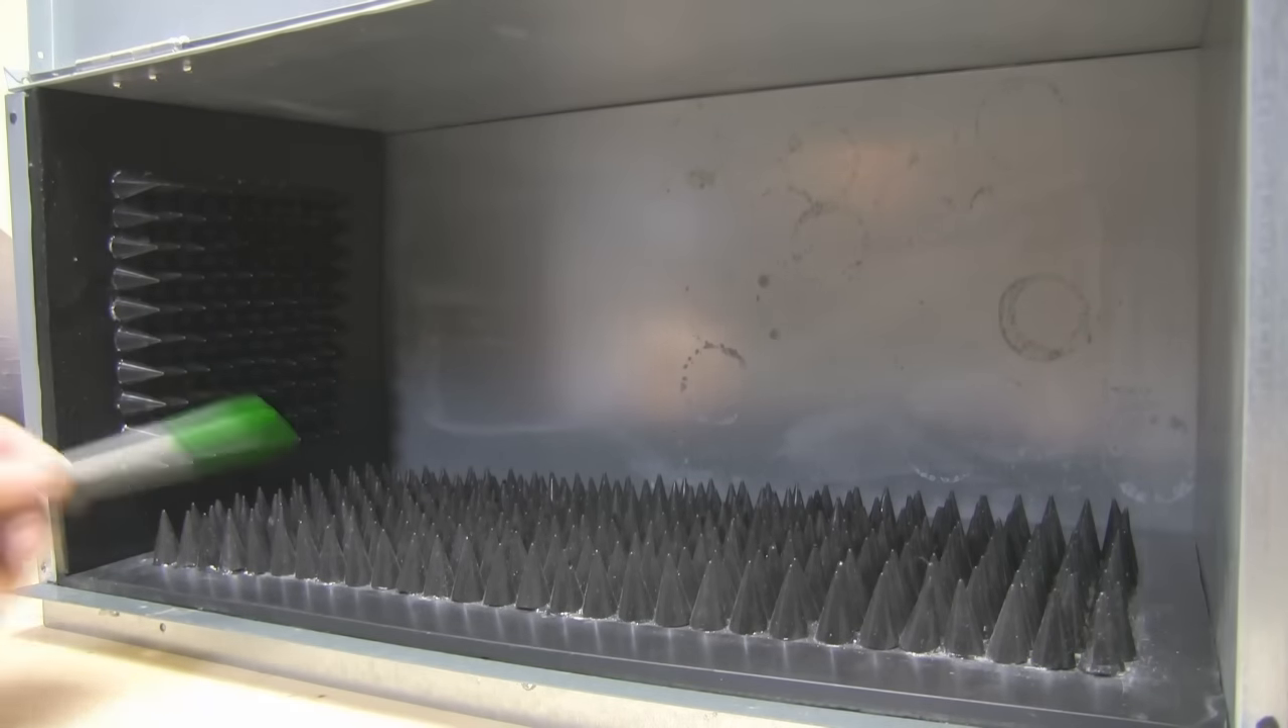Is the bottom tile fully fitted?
Yes.